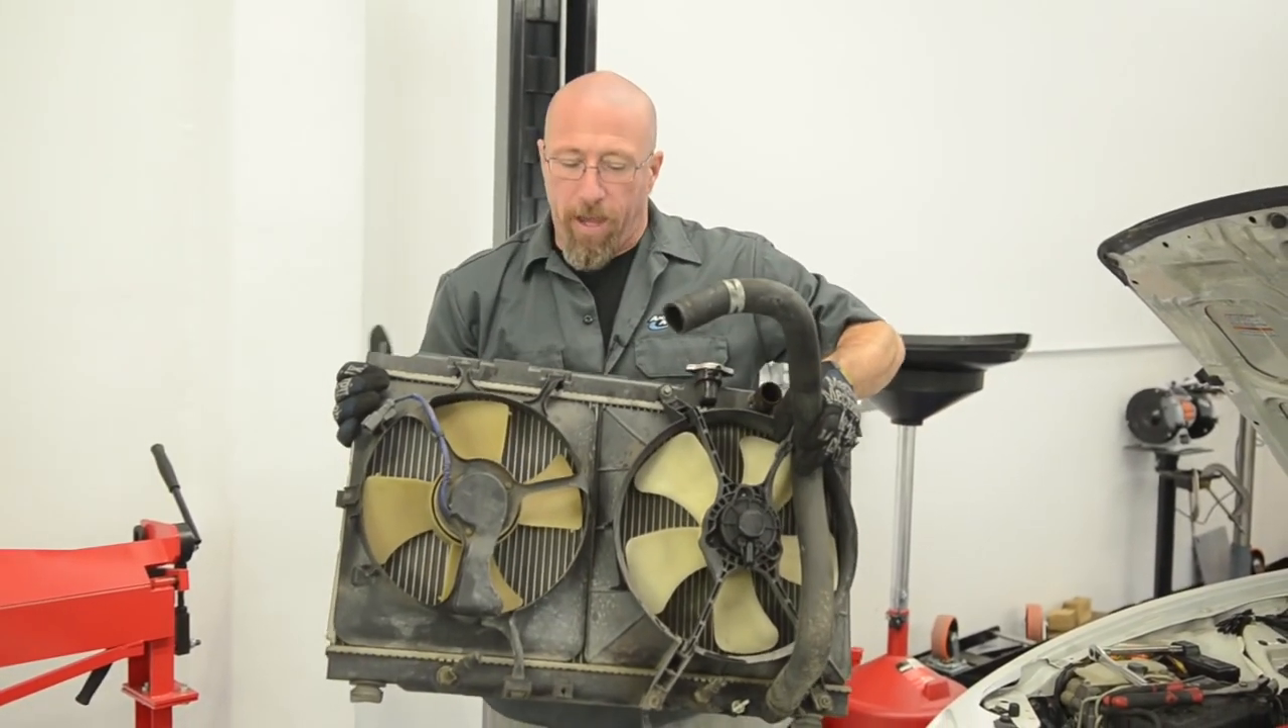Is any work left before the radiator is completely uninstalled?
No.